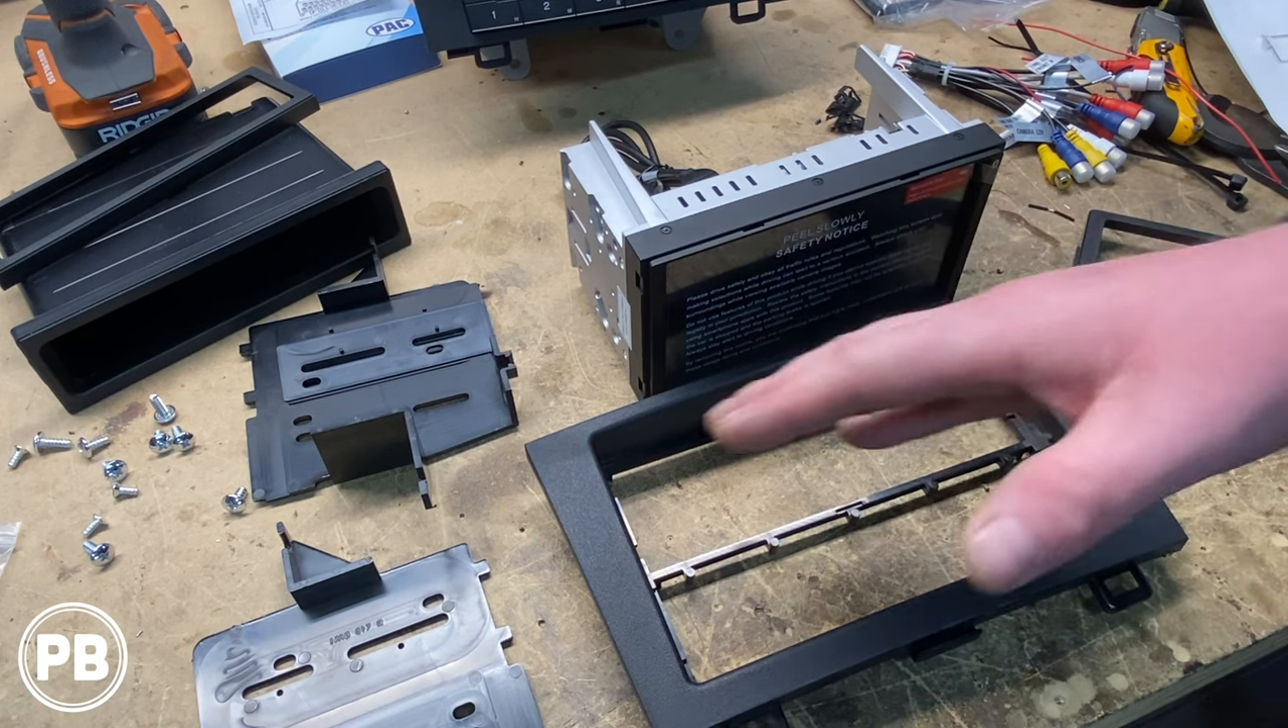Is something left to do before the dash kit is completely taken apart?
No.